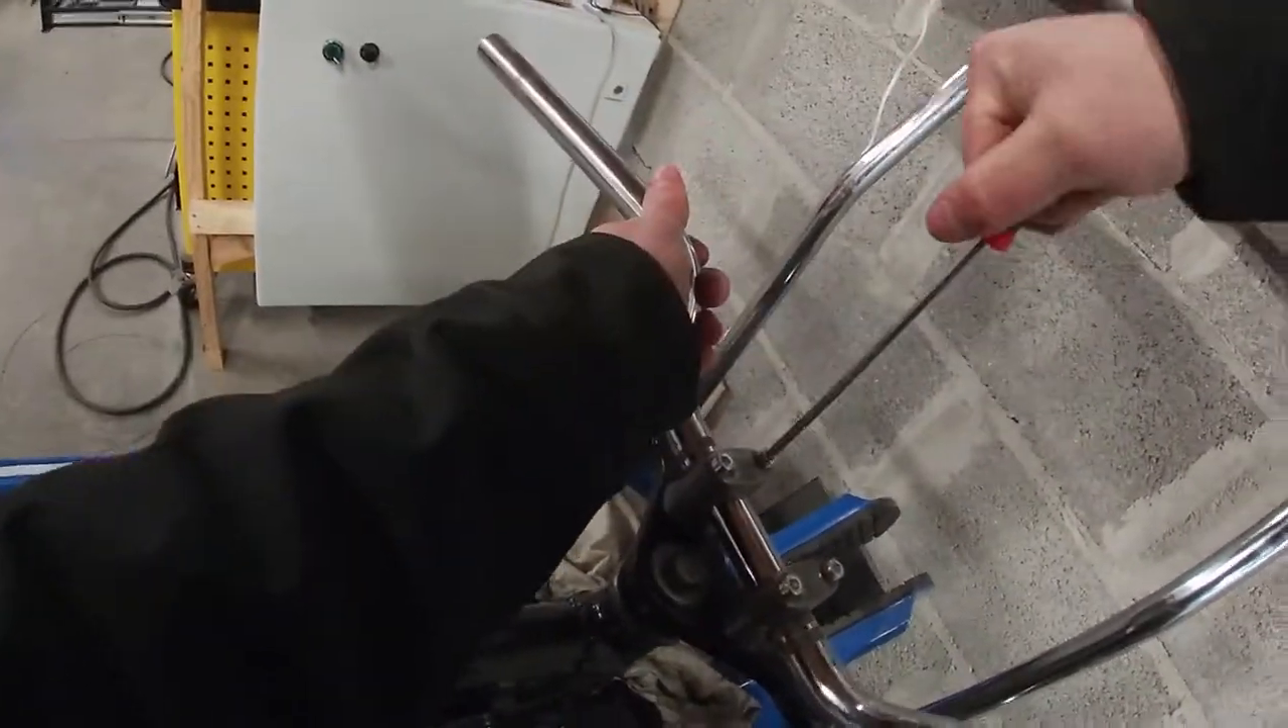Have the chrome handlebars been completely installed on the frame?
No.